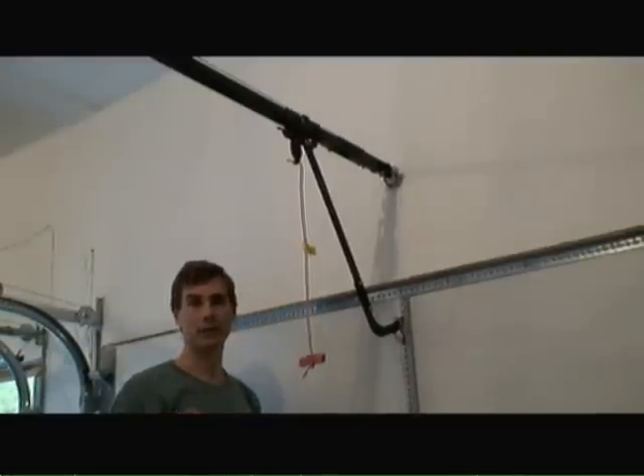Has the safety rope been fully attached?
Yes.